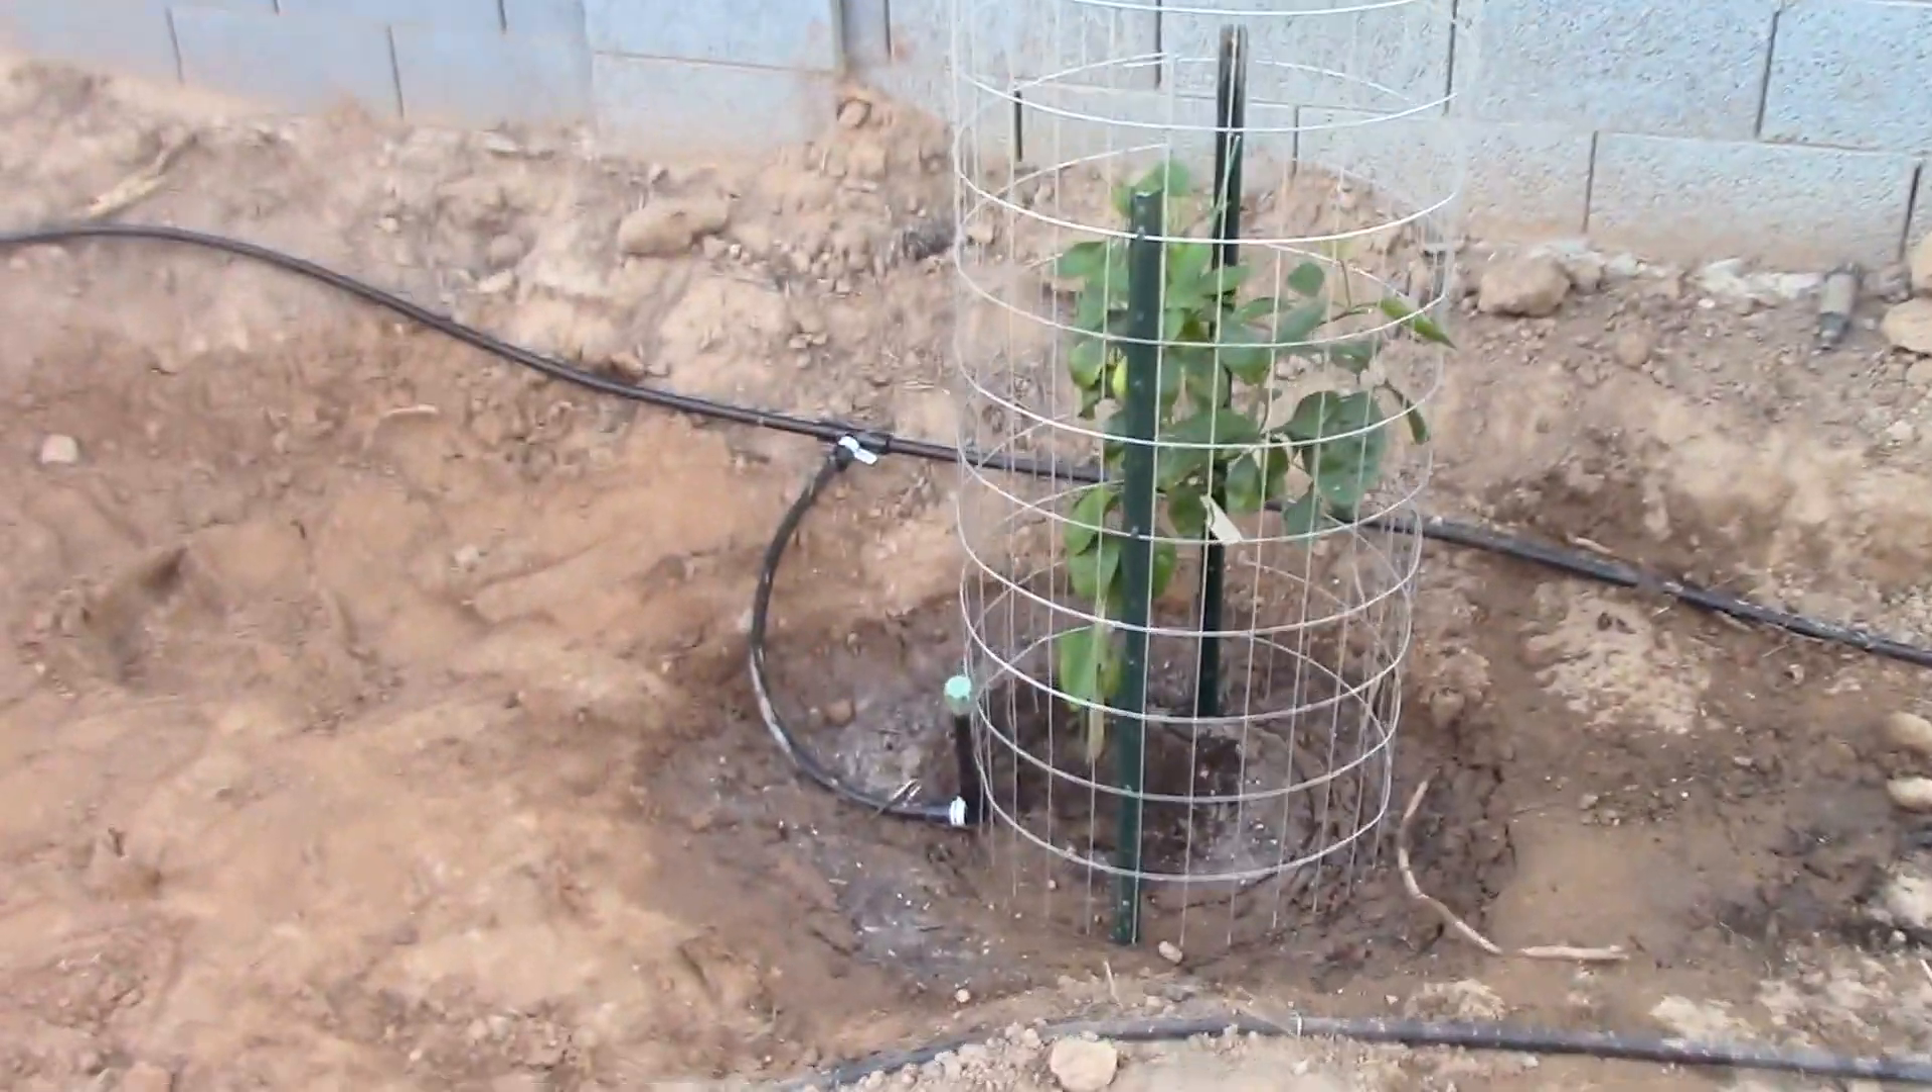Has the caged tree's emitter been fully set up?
Yes.